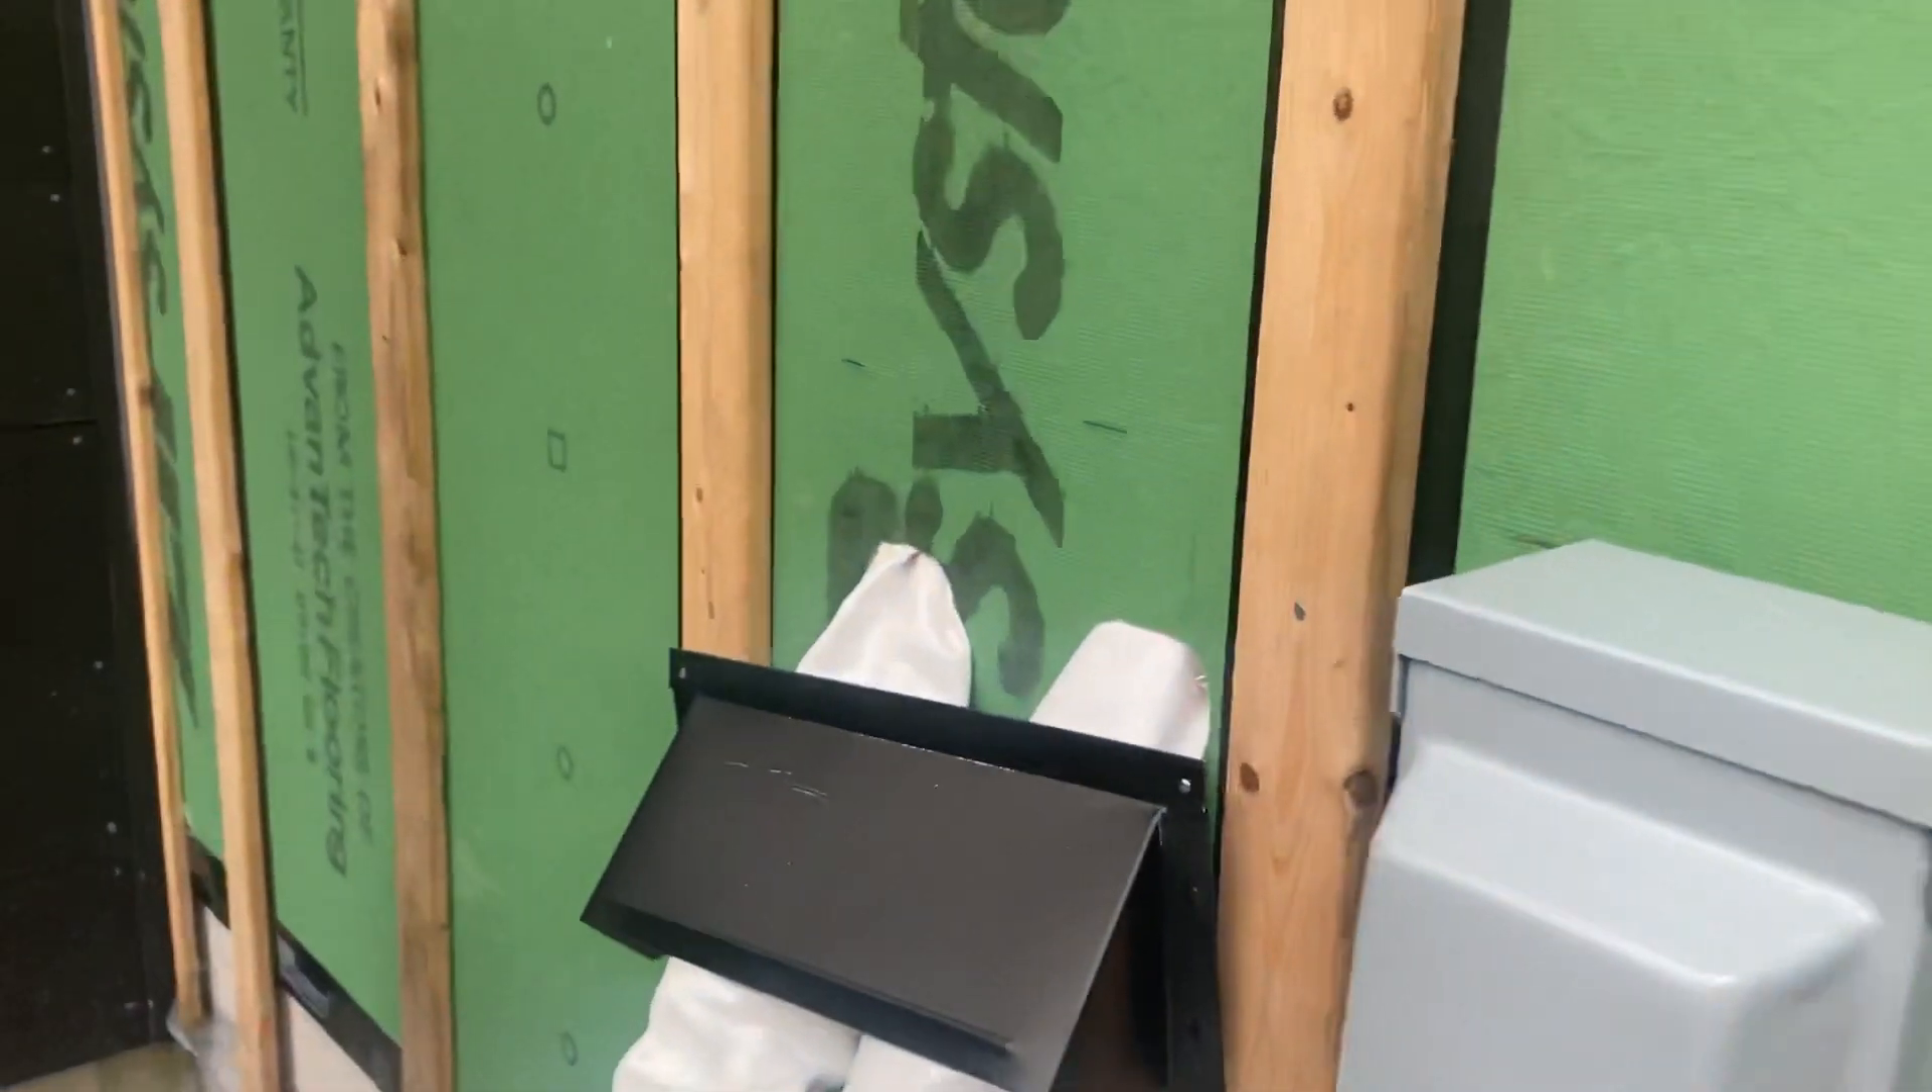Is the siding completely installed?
No.